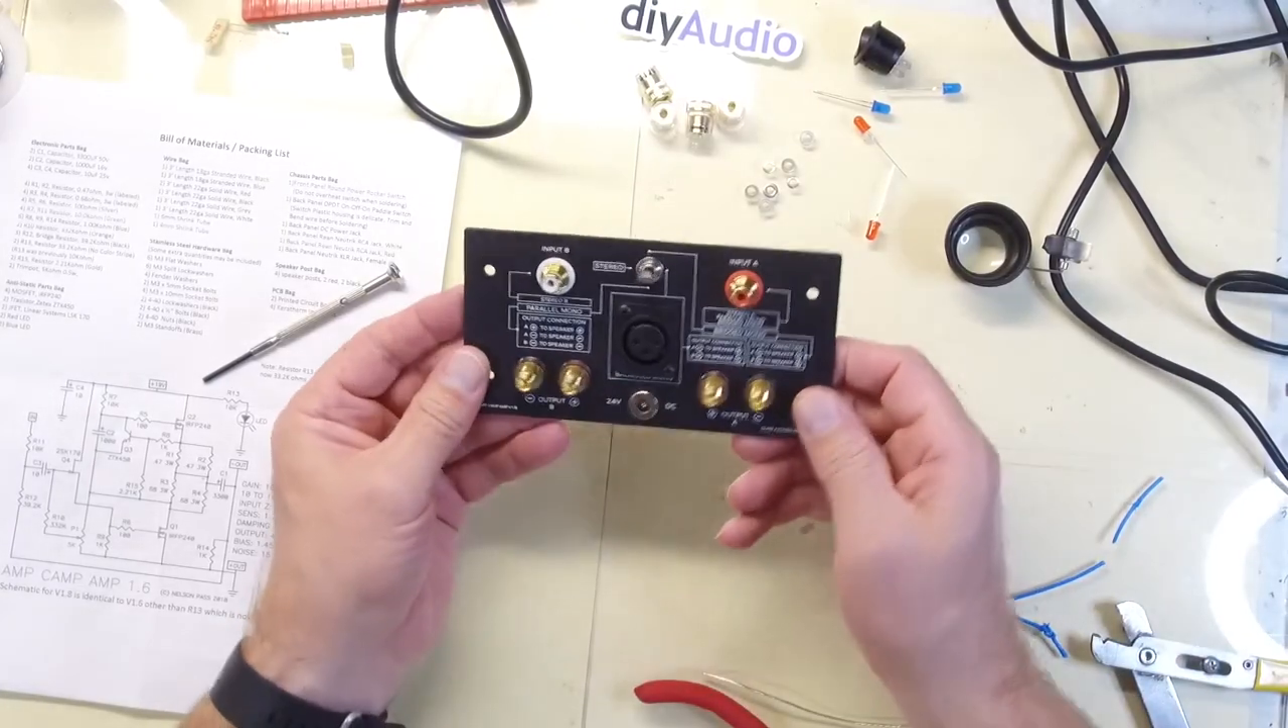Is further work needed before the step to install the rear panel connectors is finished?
No.